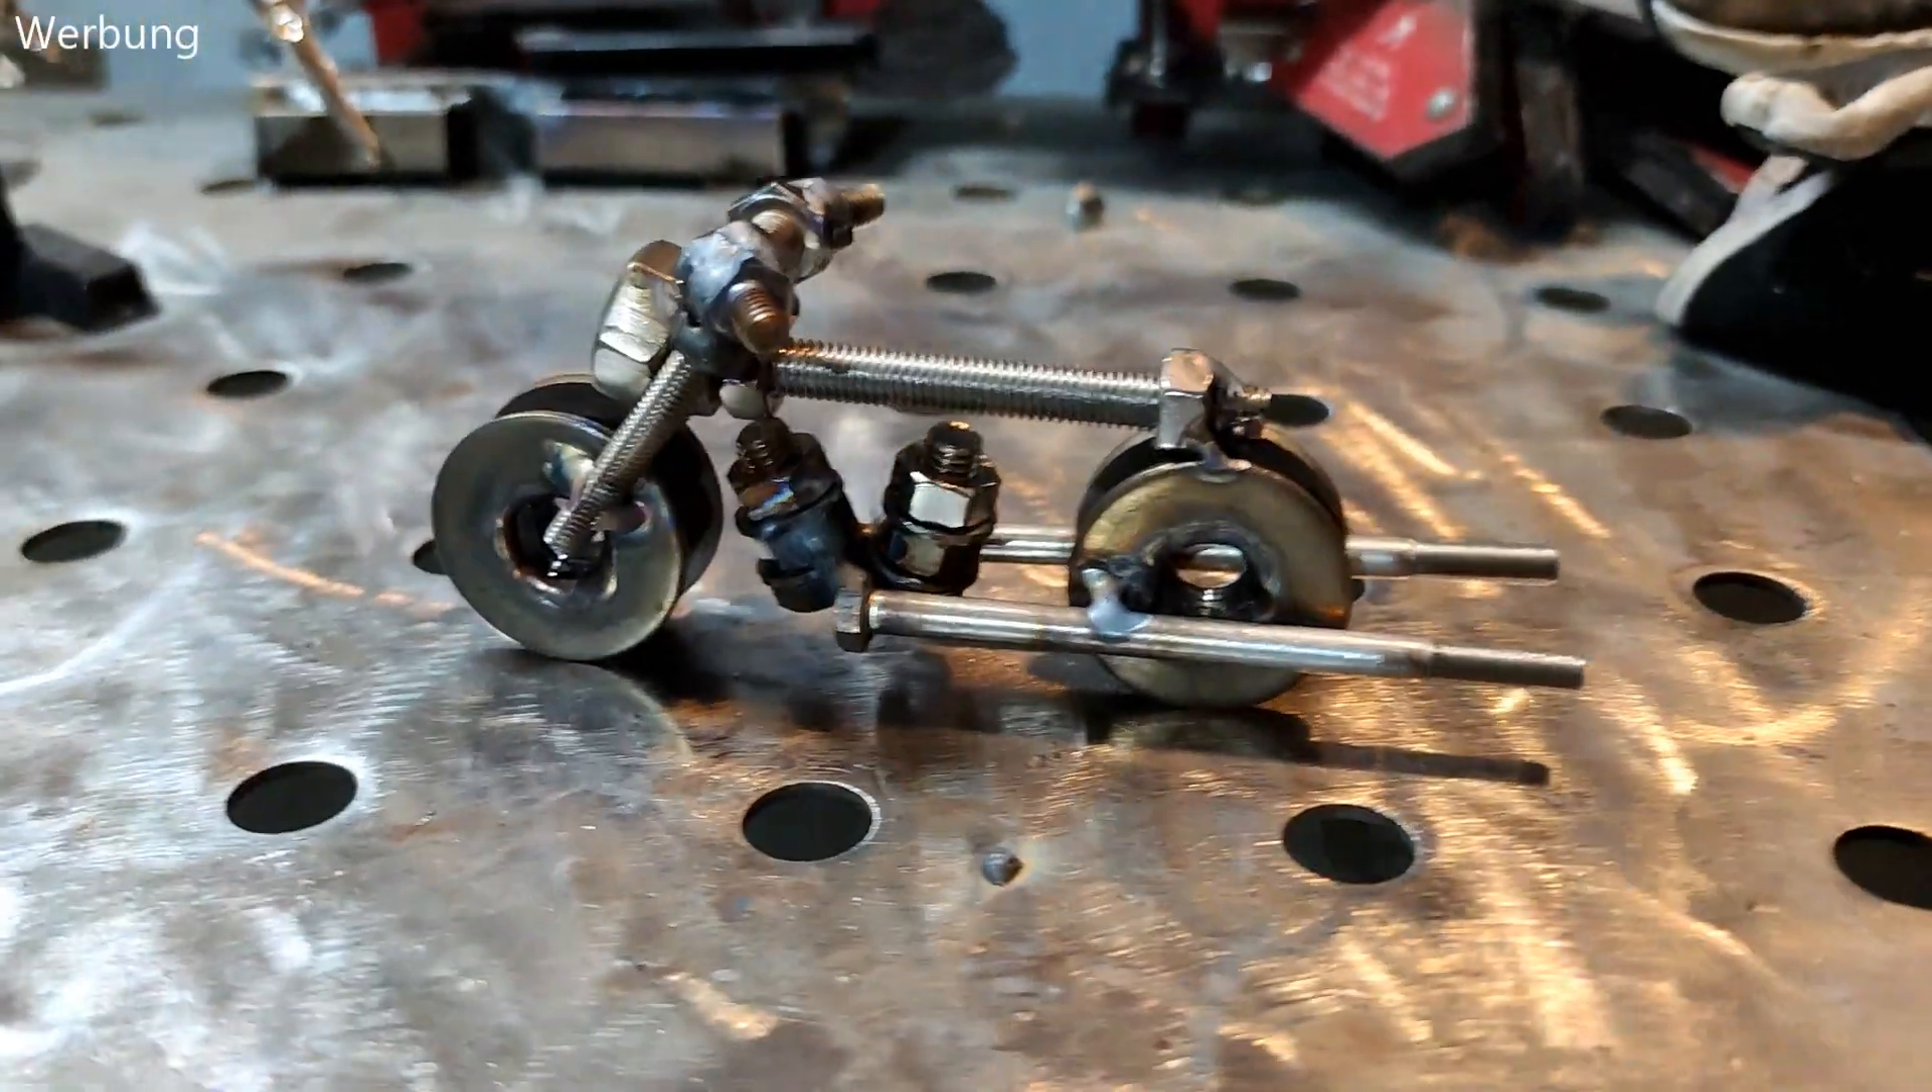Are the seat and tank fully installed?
No.